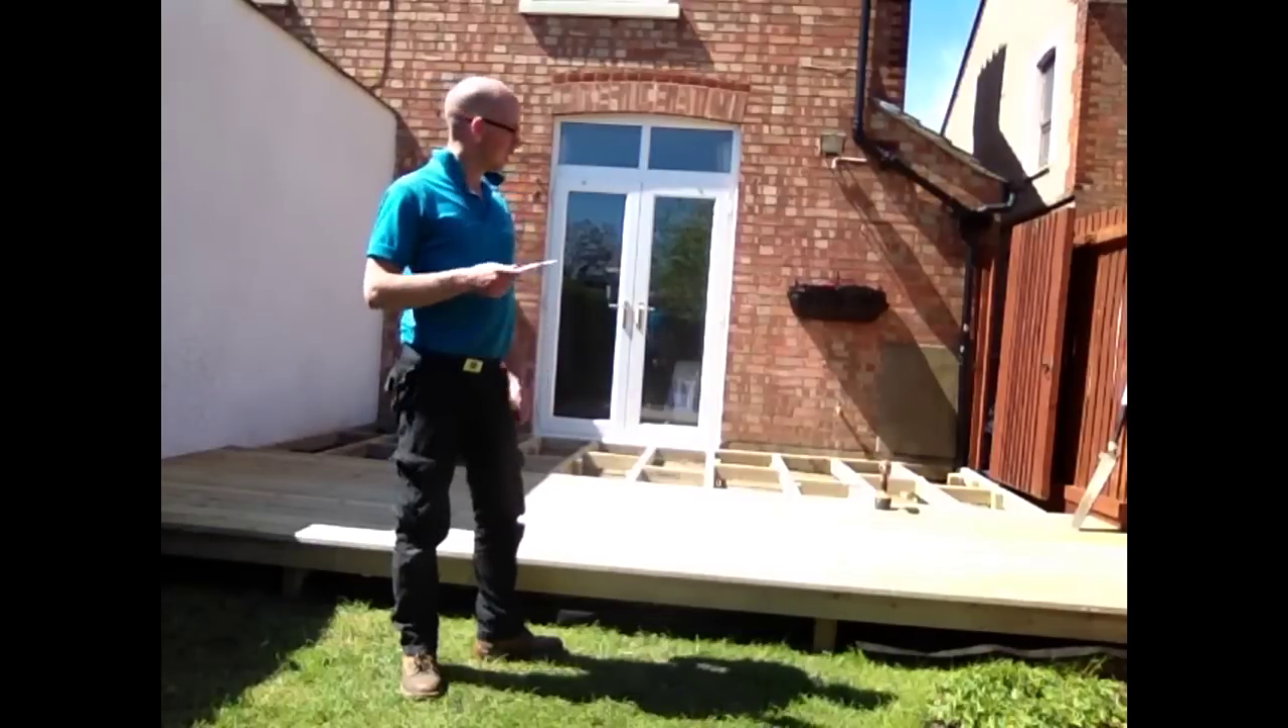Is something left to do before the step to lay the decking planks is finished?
Yes.